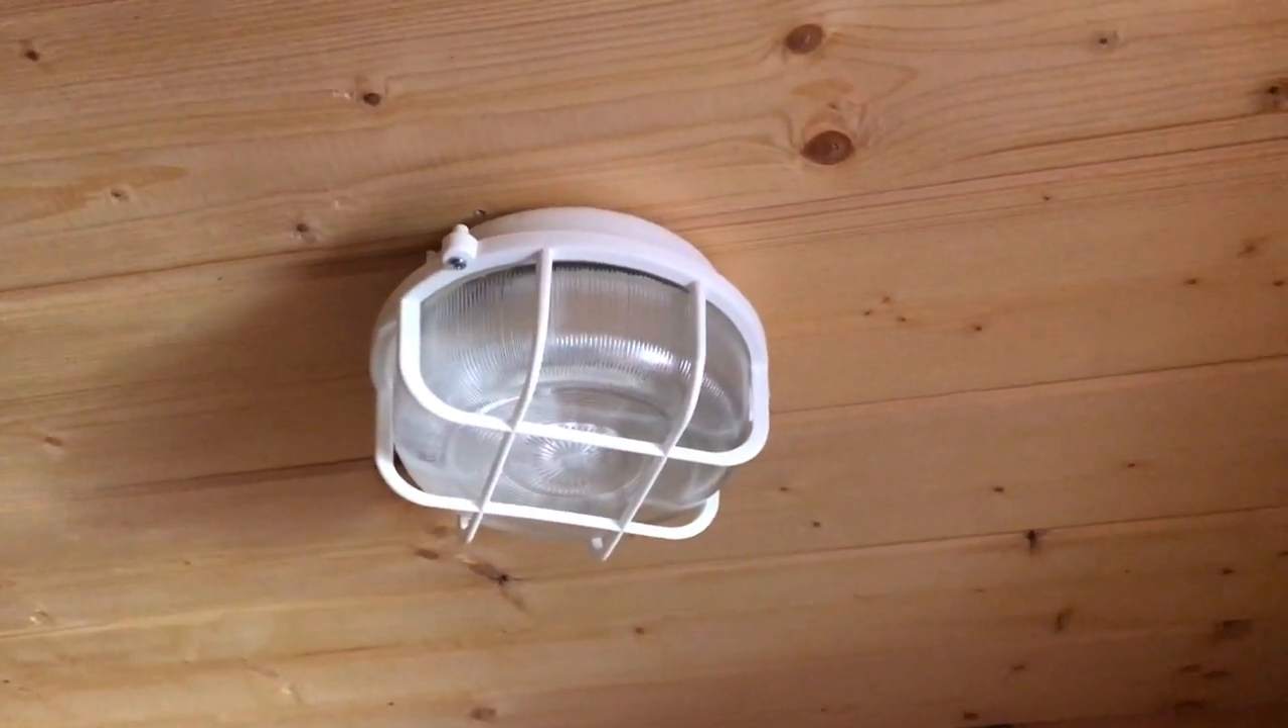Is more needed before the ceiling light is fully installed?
No.